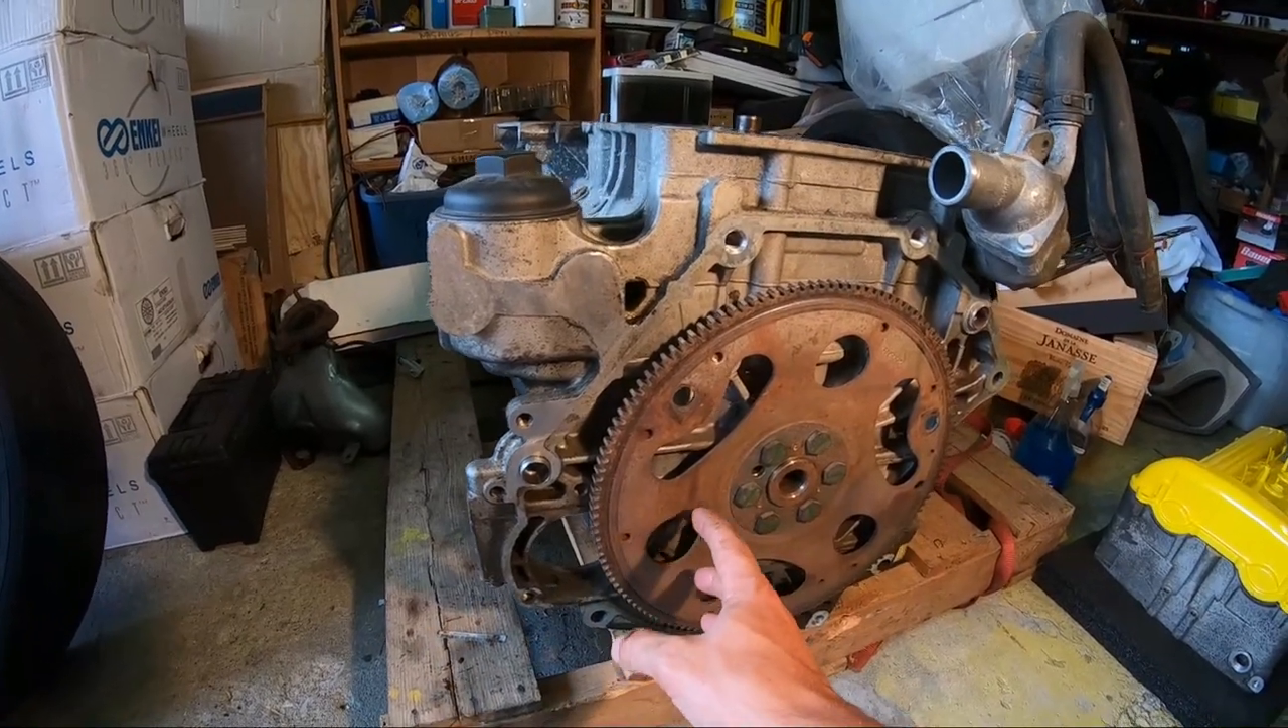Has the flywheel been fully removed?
No.